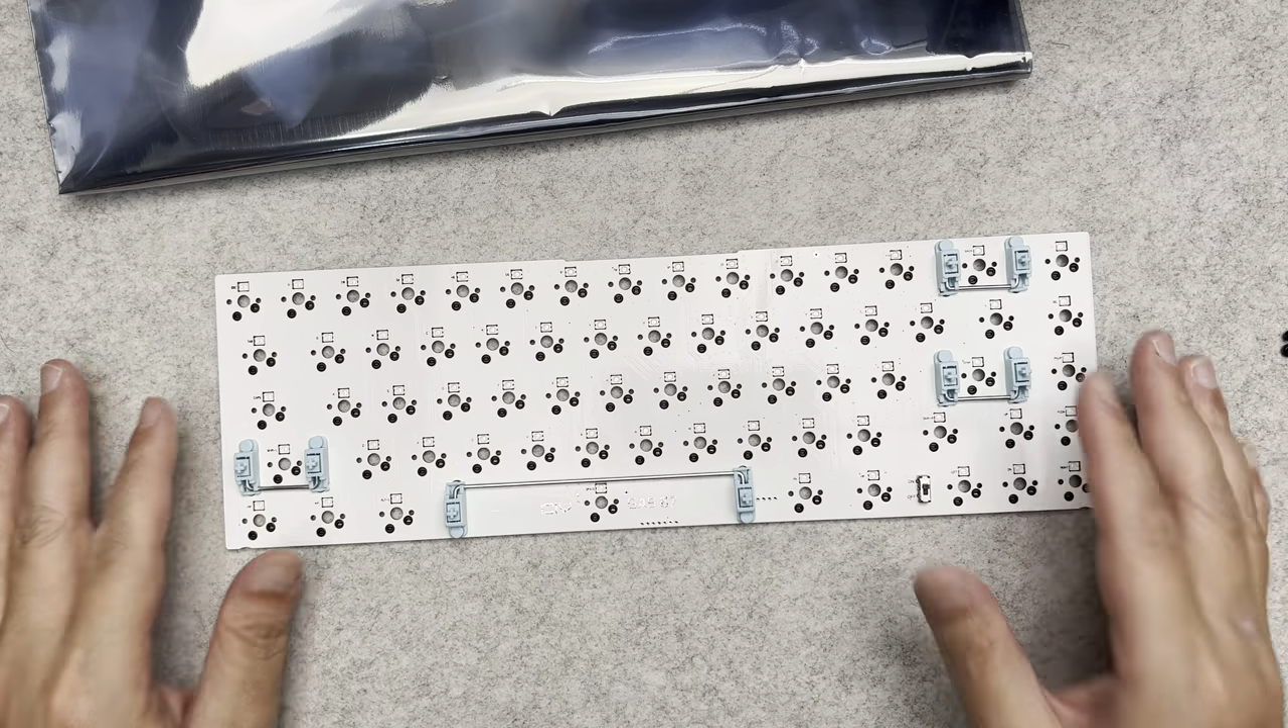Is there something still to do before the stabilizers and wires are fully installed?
No.